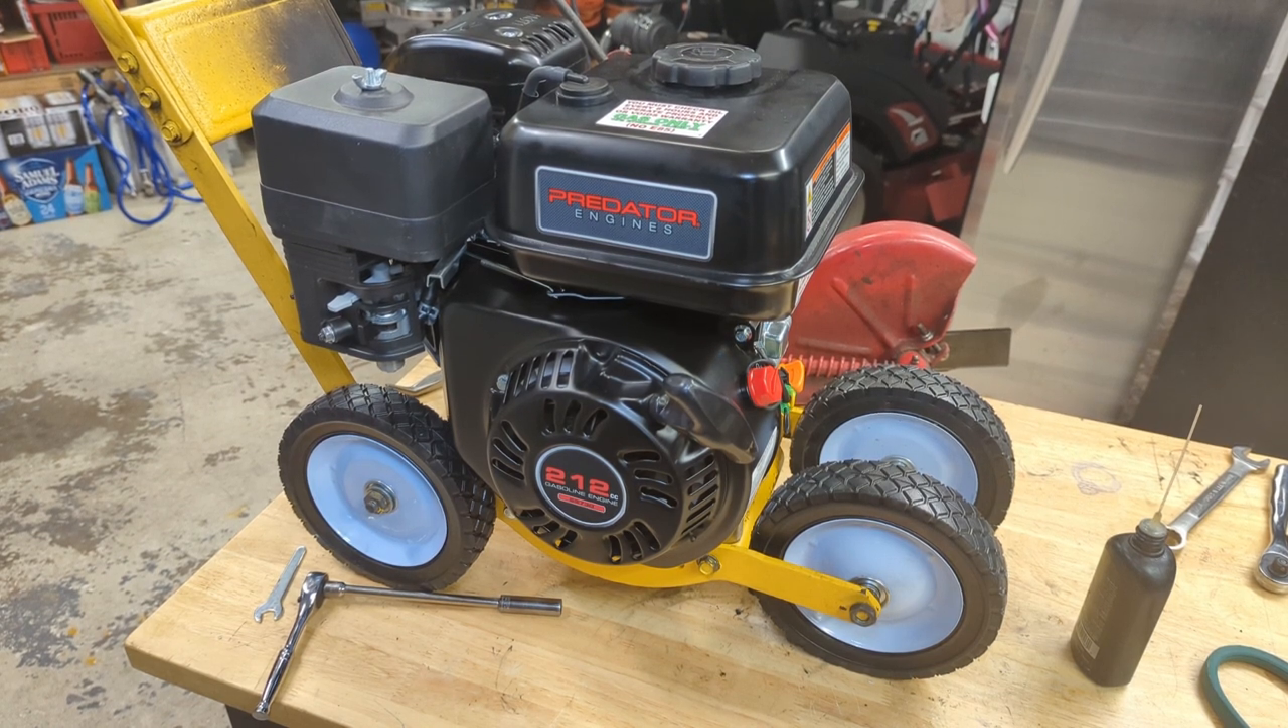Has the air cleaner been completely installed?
Yes.